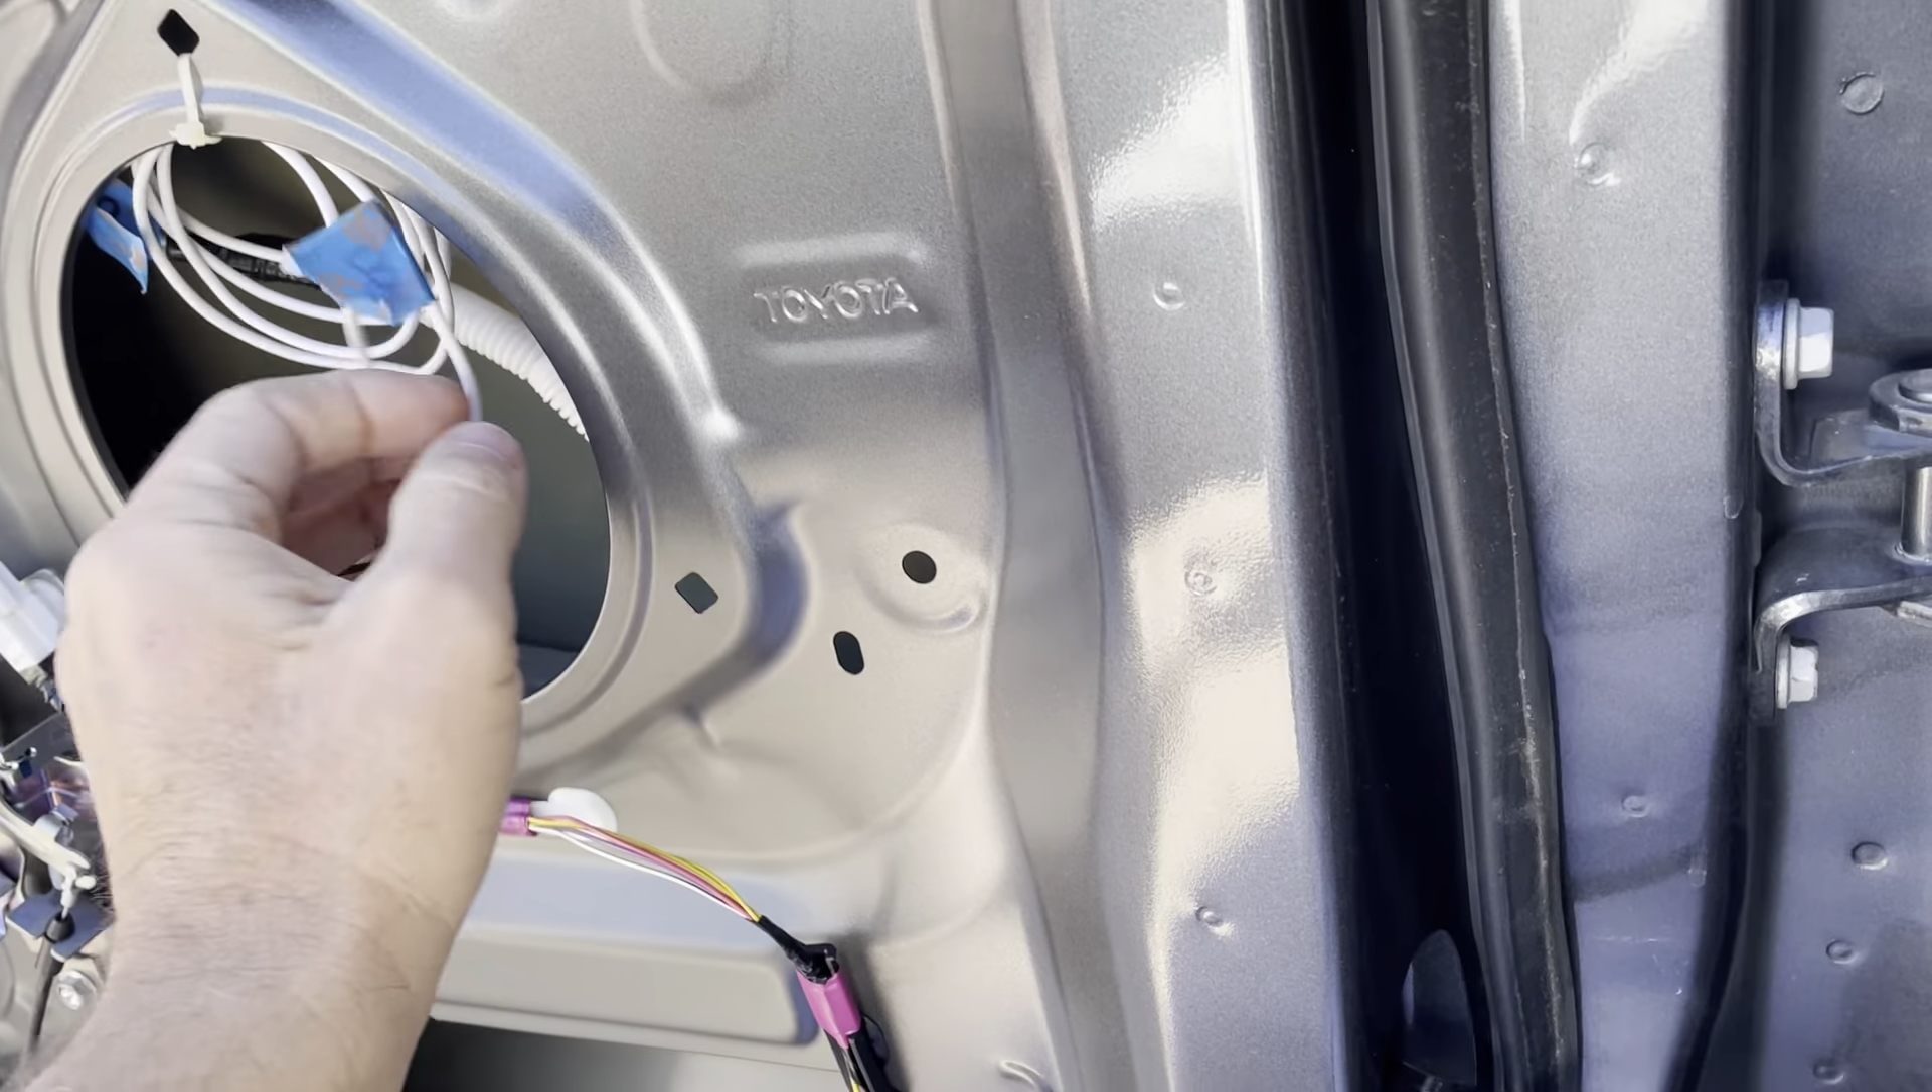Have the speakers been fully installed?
No.